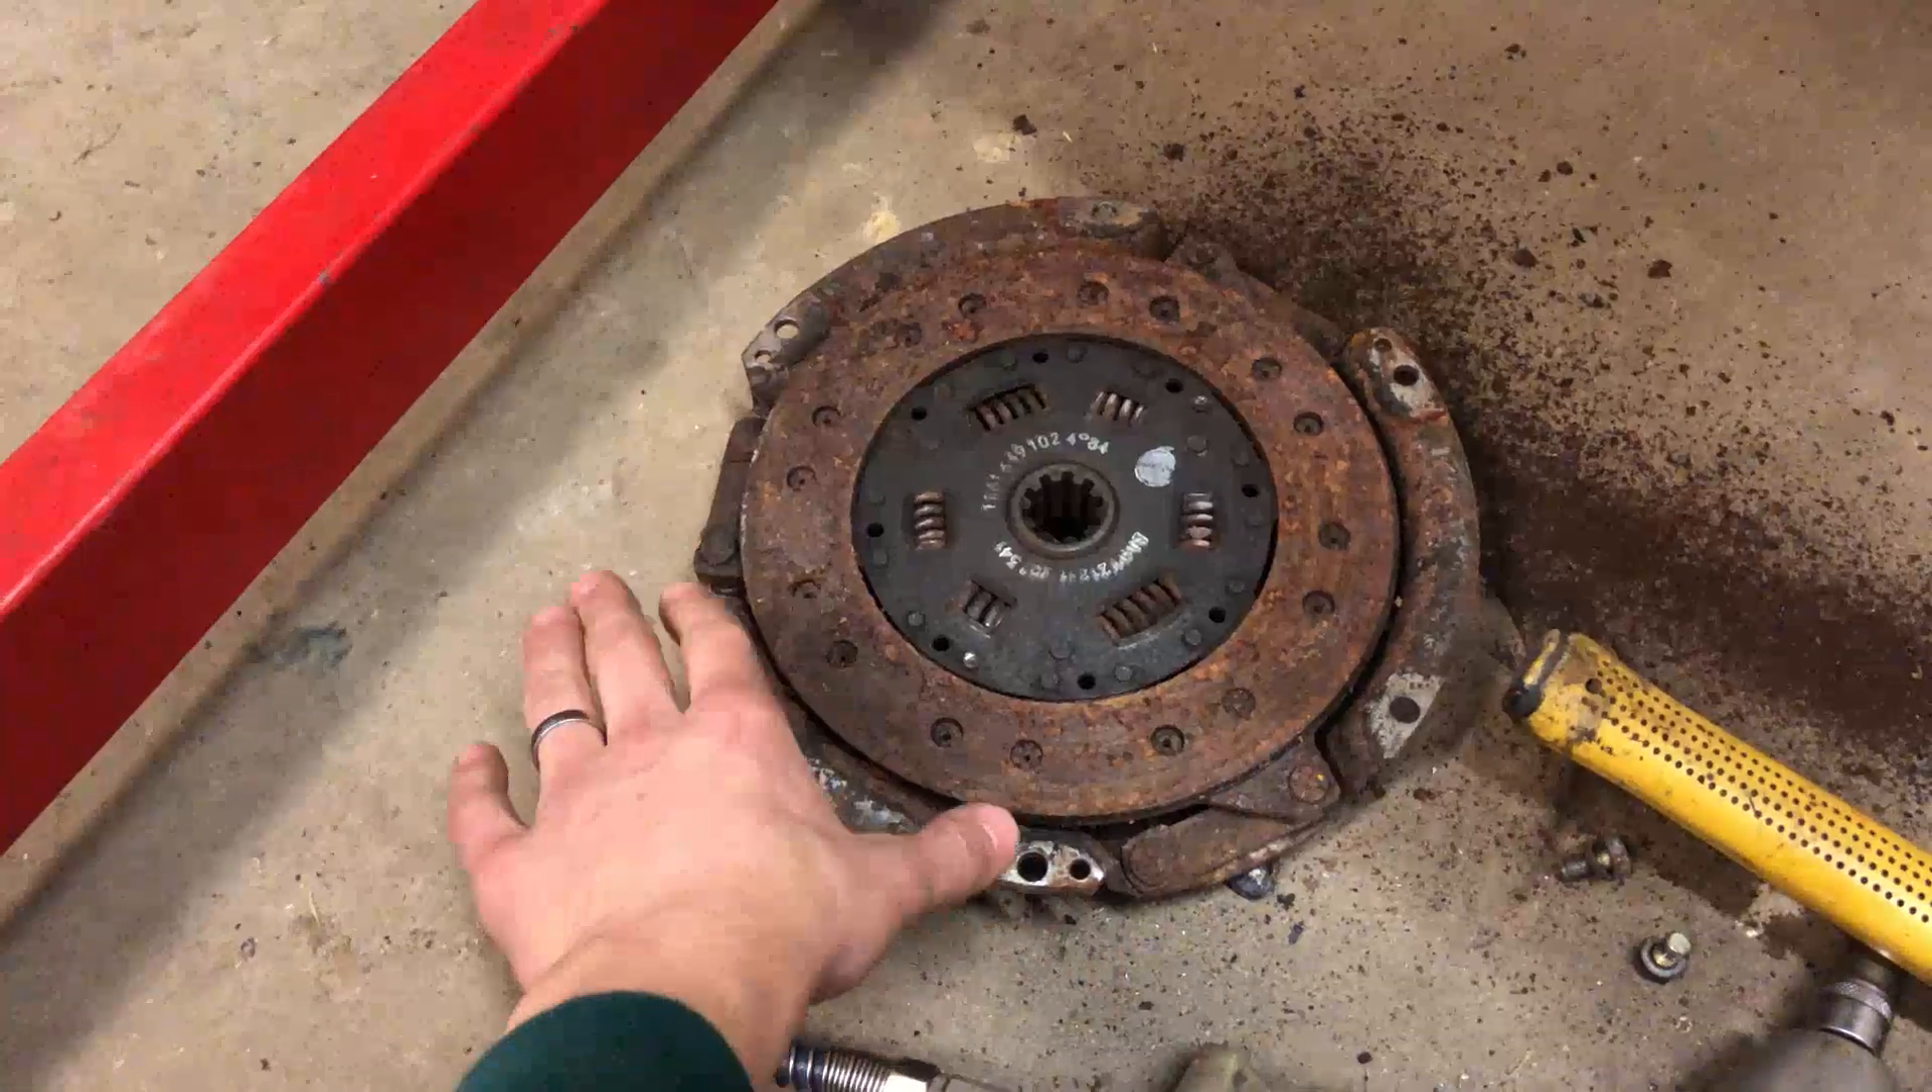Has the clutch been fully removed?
Yes.